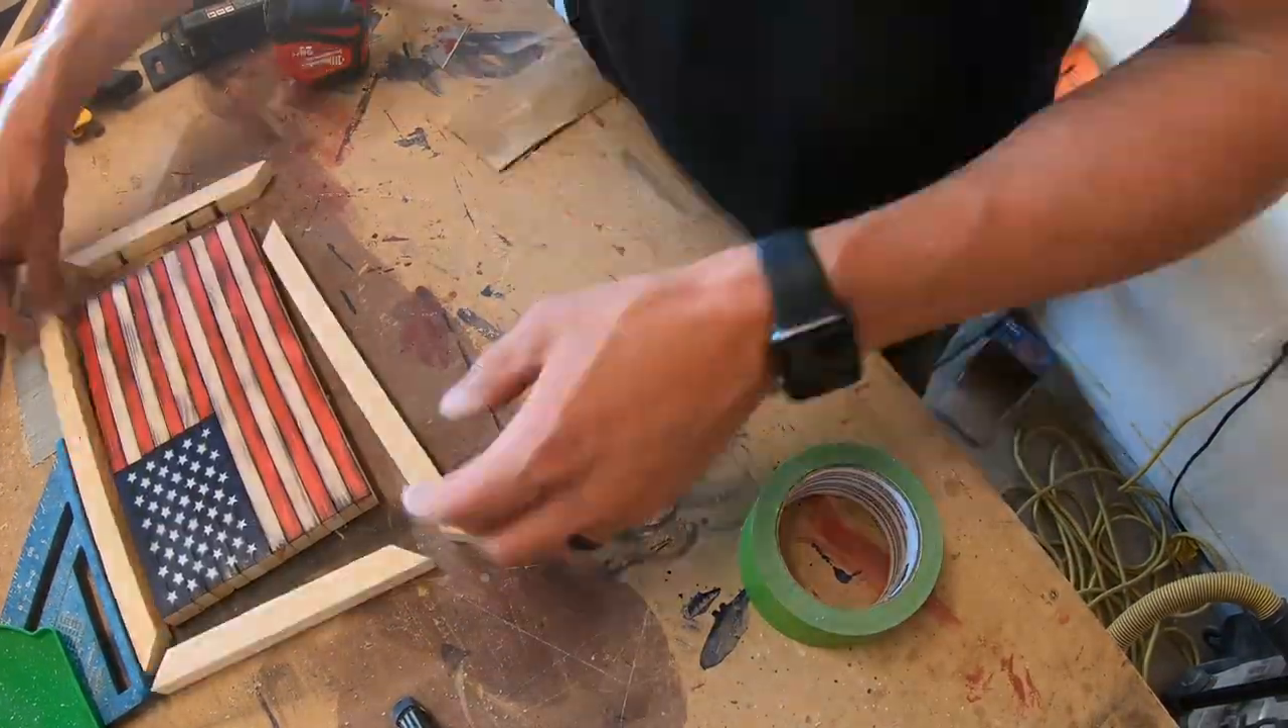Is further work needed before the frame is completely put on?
Yes.